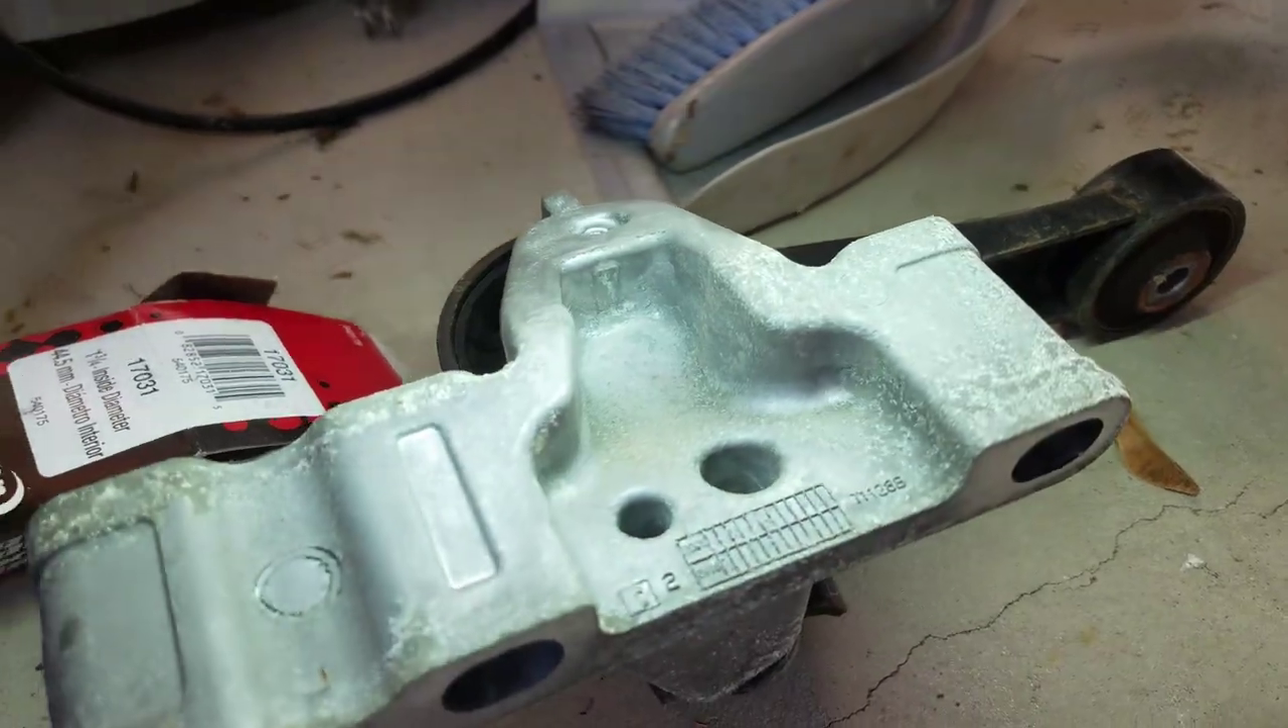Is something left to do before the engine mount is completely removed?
No.